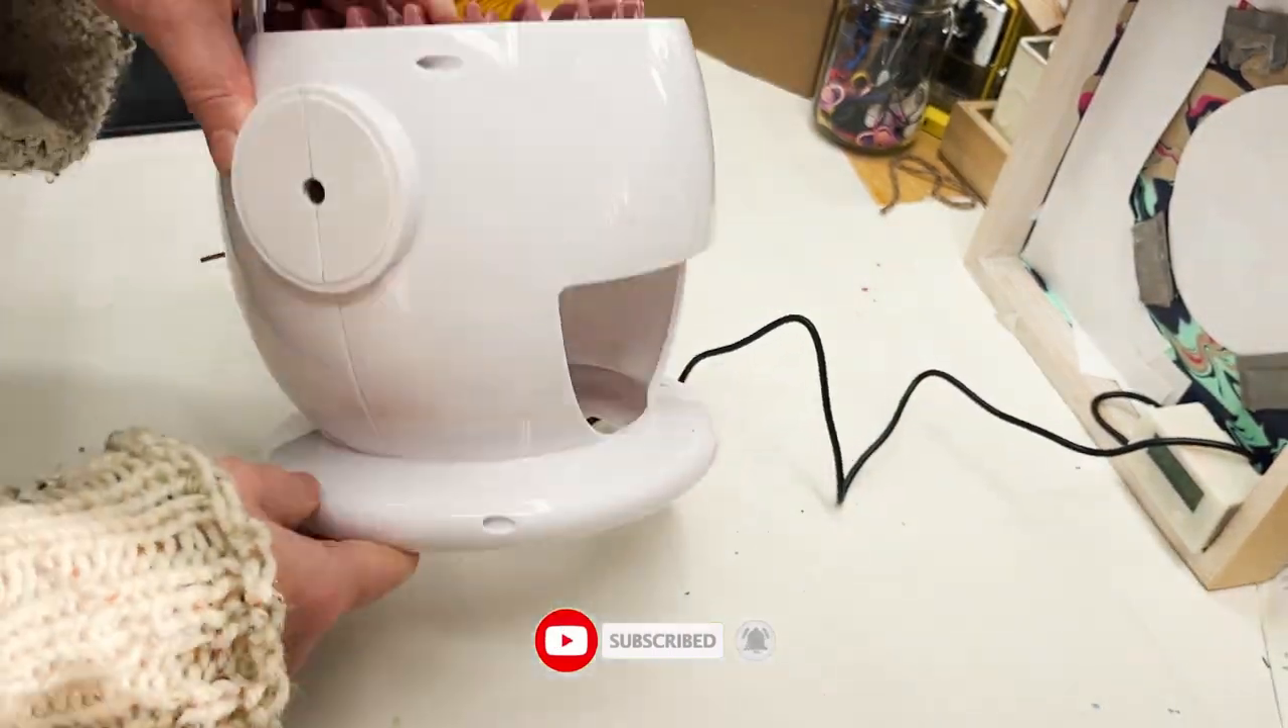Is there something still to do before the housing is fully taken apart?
Yes.